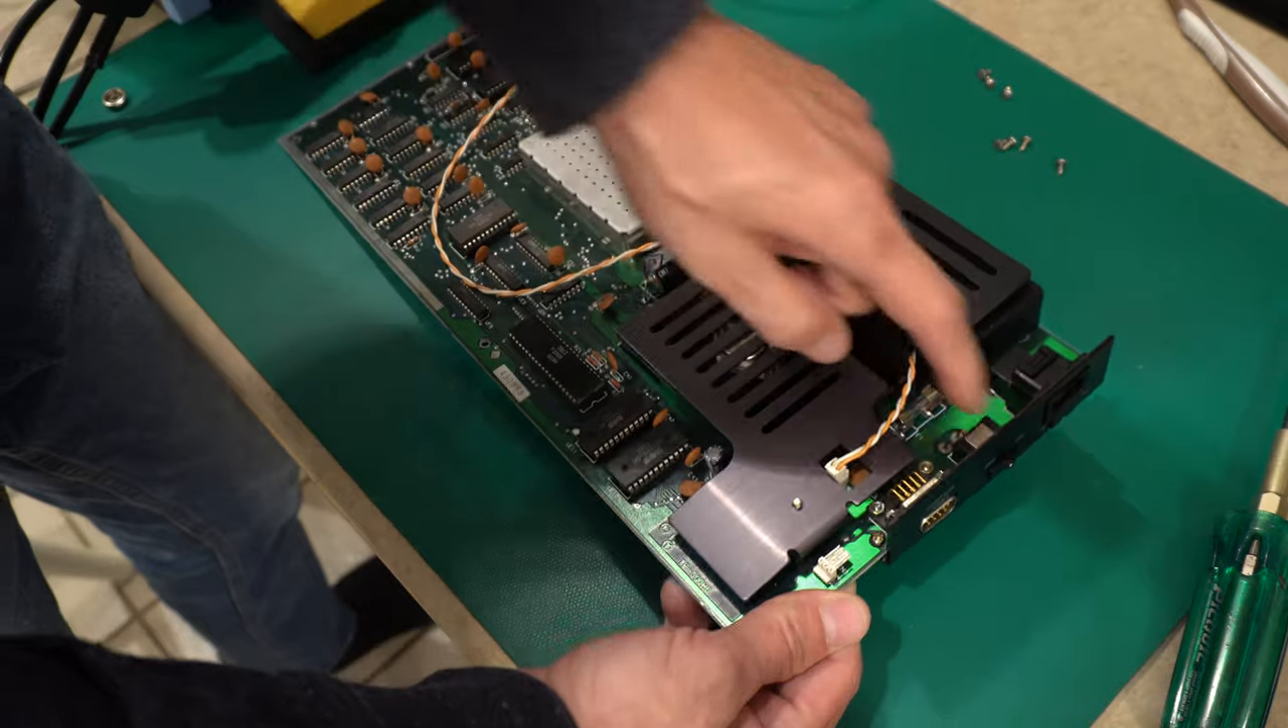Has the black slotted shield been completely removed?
No.